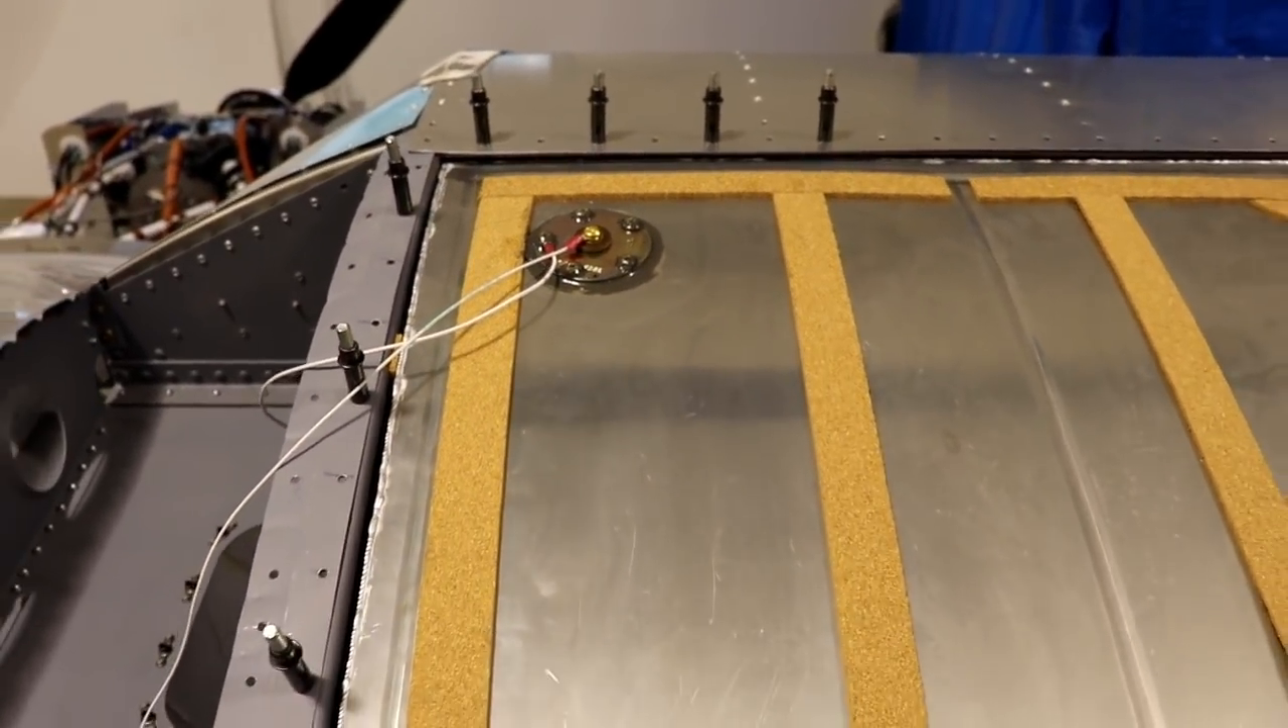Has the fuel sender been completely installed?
Yes.